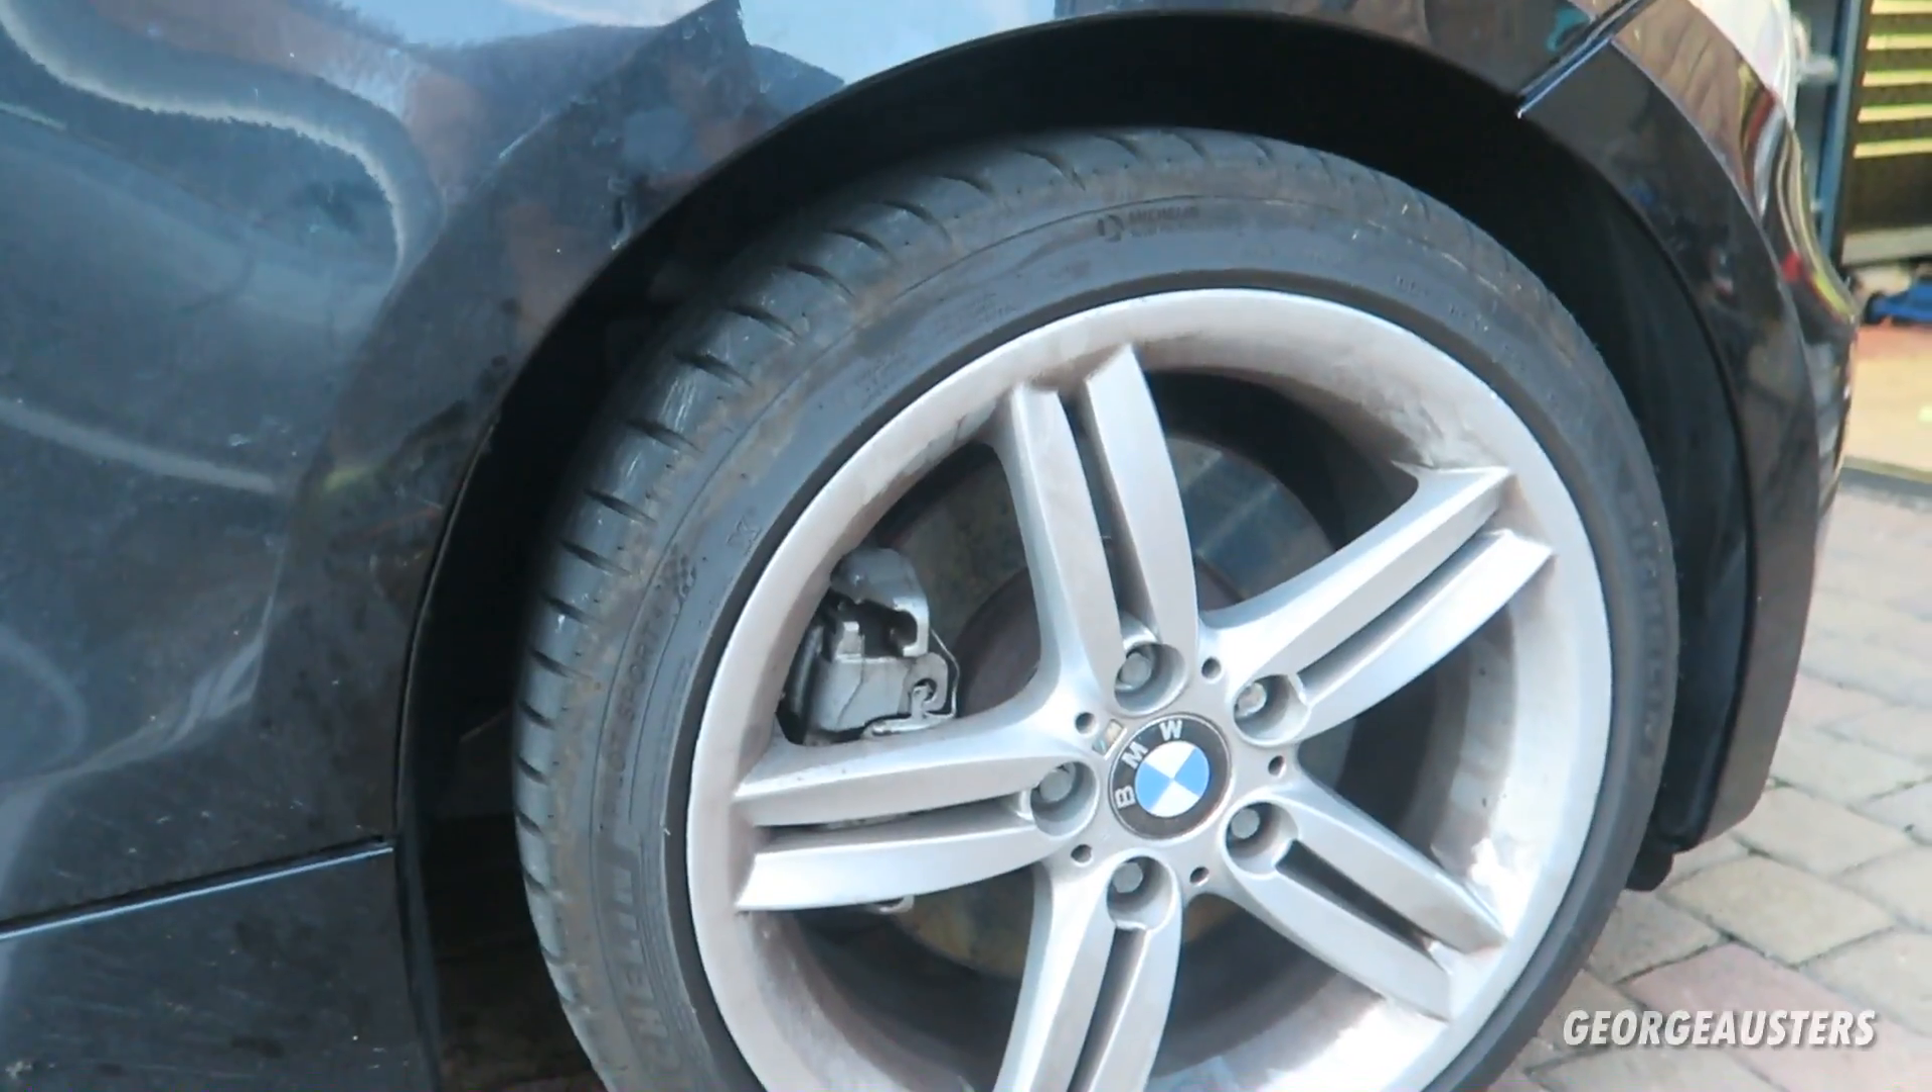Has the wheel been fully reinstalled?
Yes.